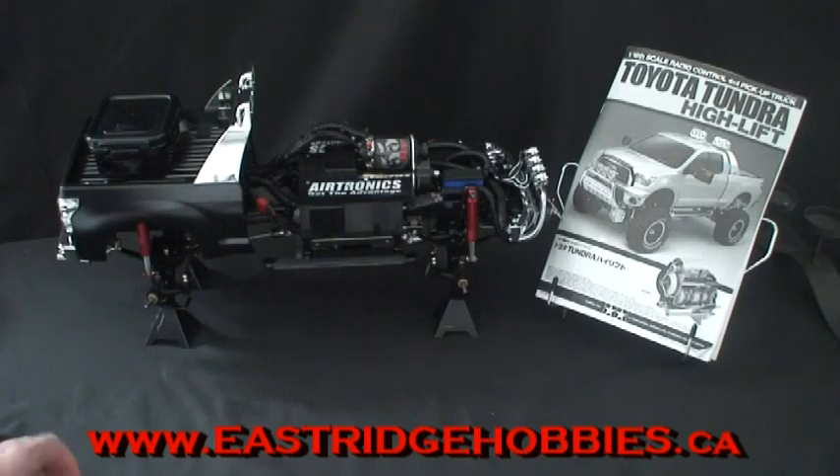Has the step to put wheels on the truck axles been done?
No.